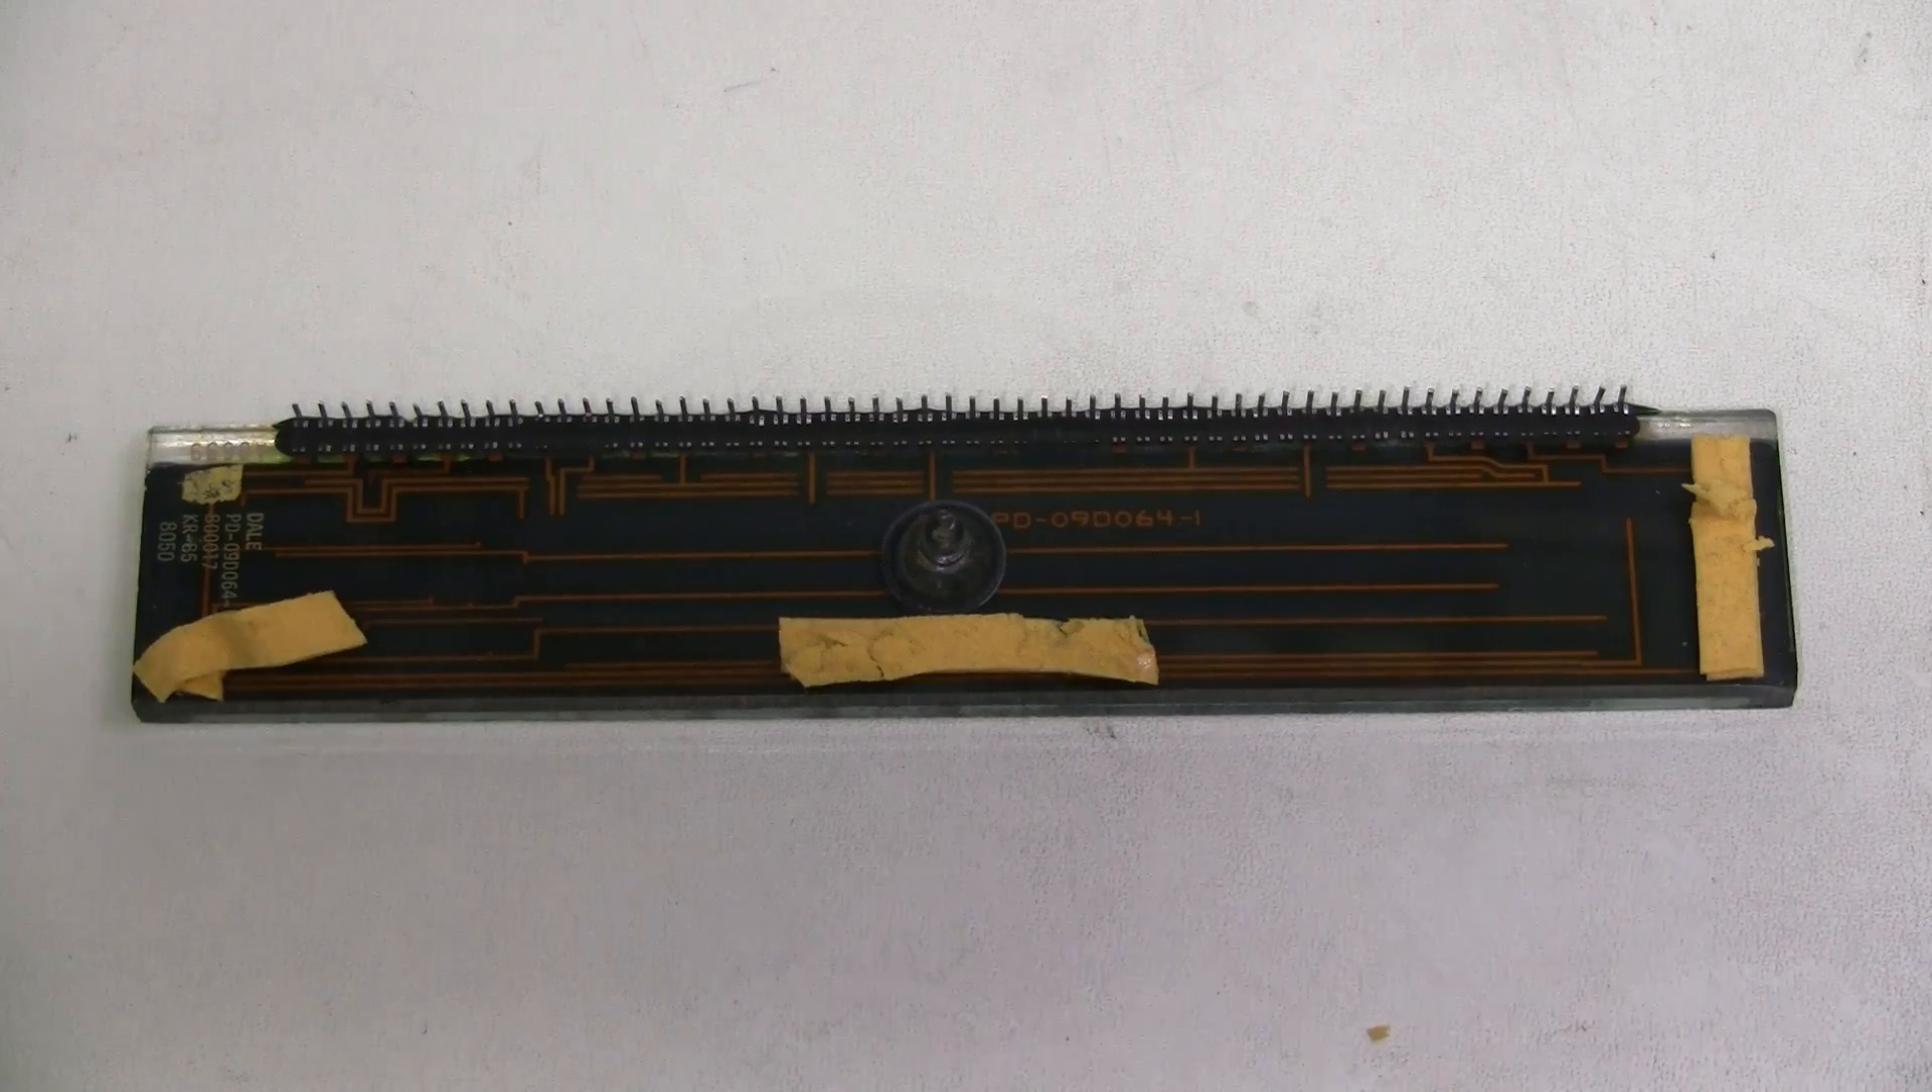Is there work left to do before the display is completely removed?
No.